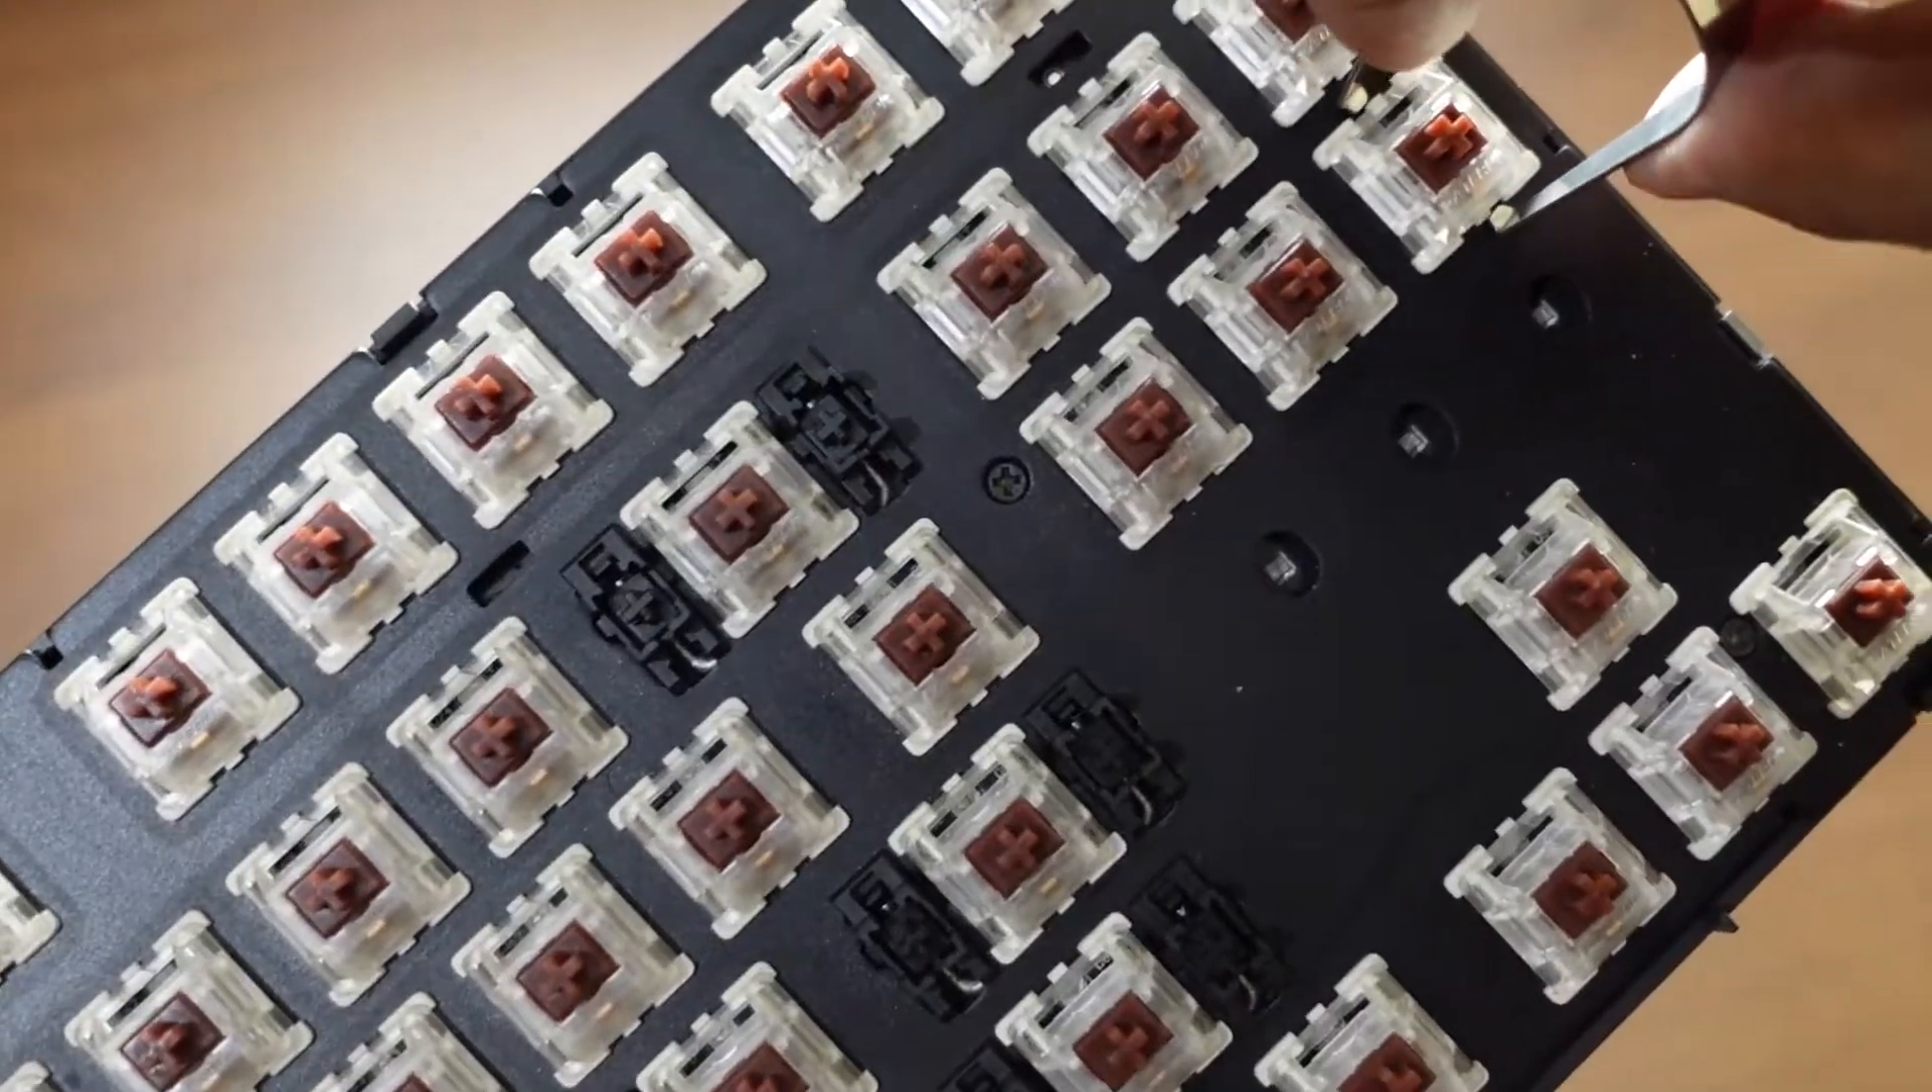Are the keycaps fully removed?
Yes.